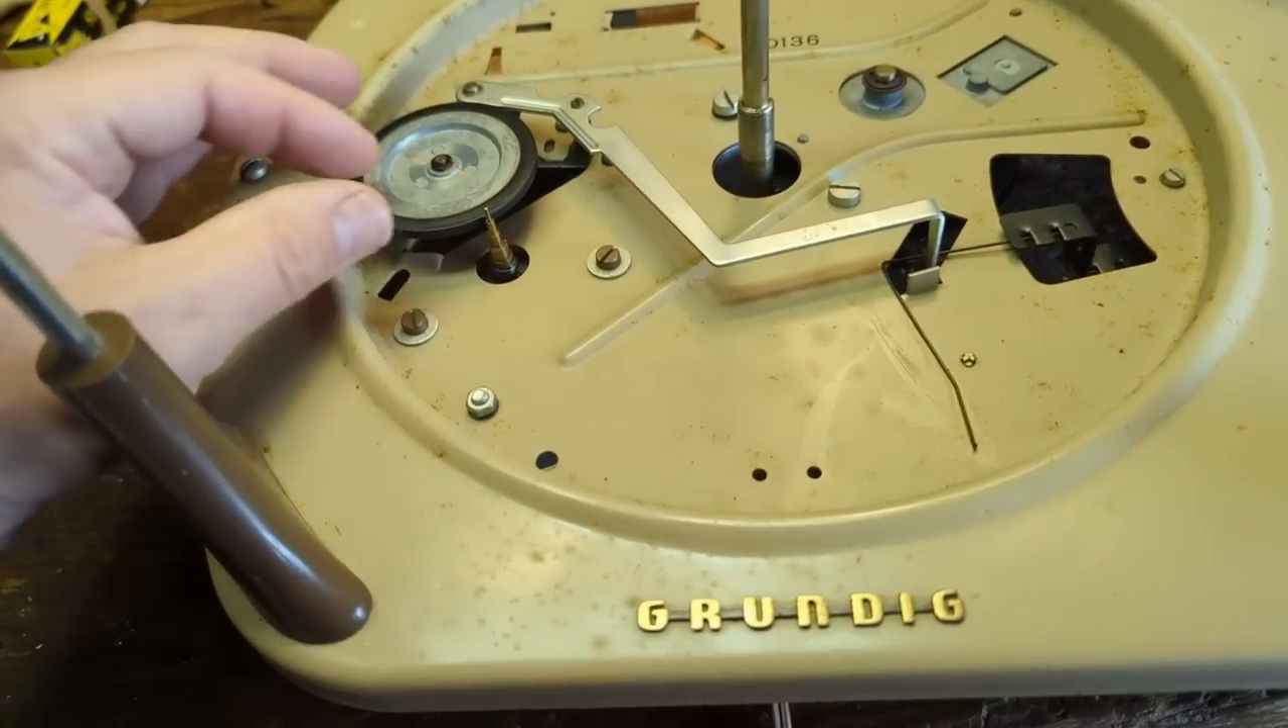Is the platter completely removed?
Yes.